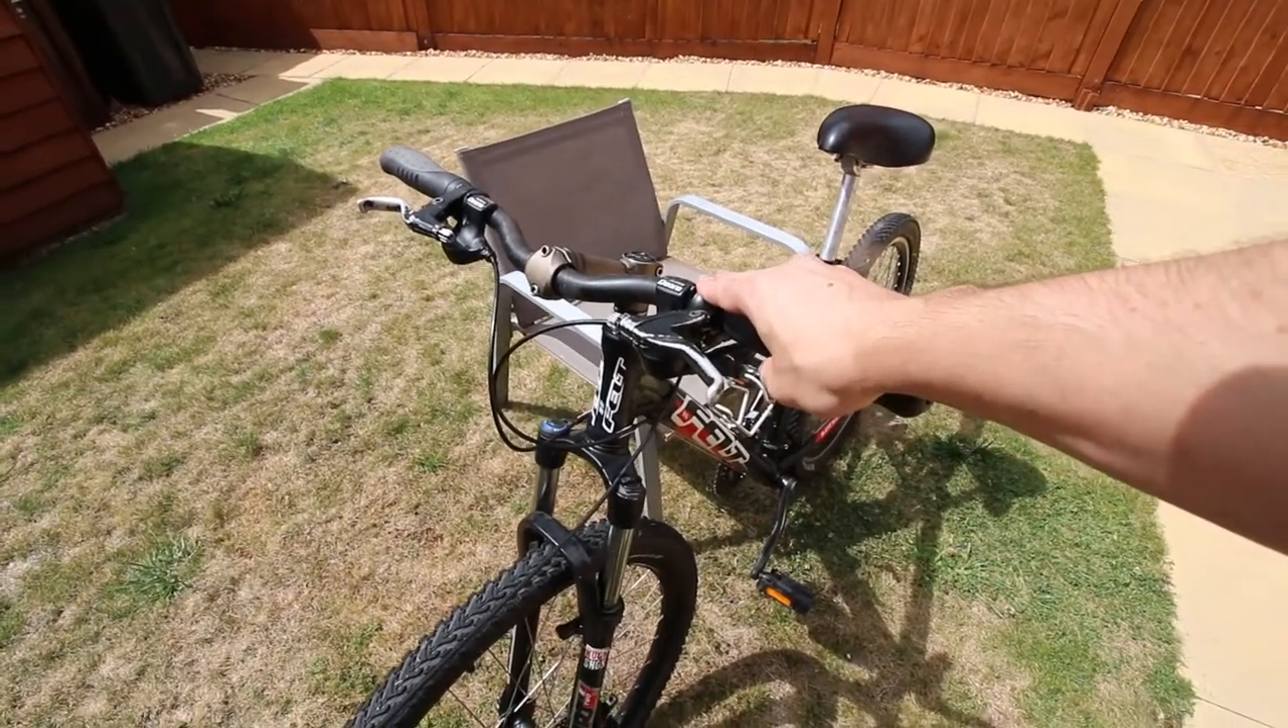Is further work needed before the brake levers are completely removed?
Yes.